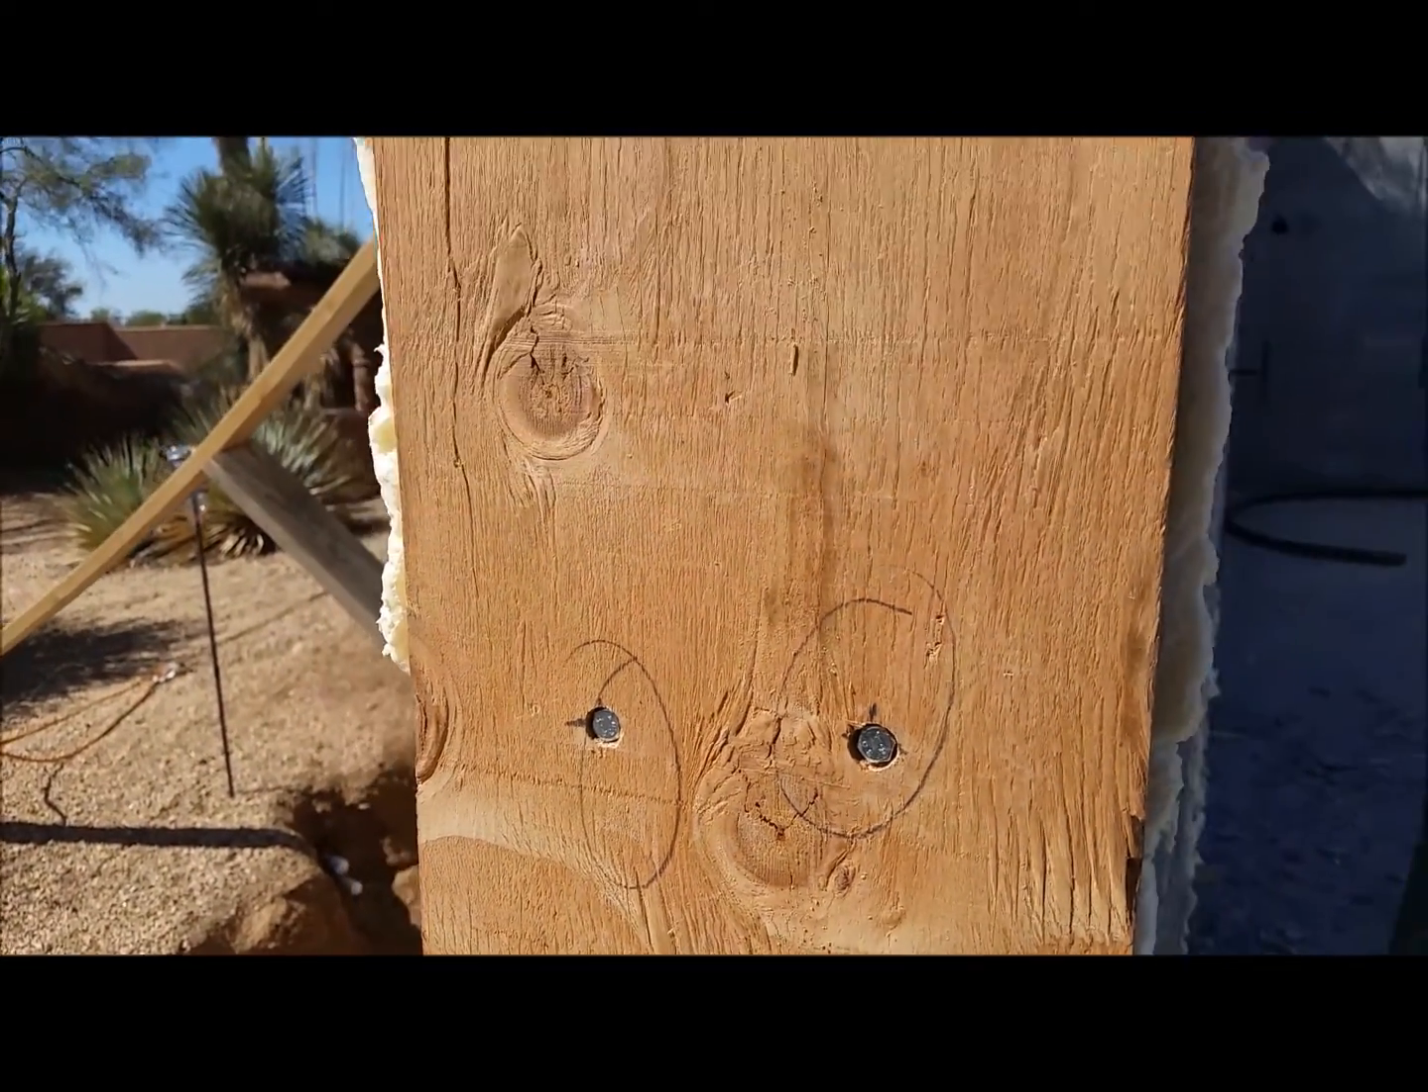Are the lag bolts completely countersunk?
Yes.